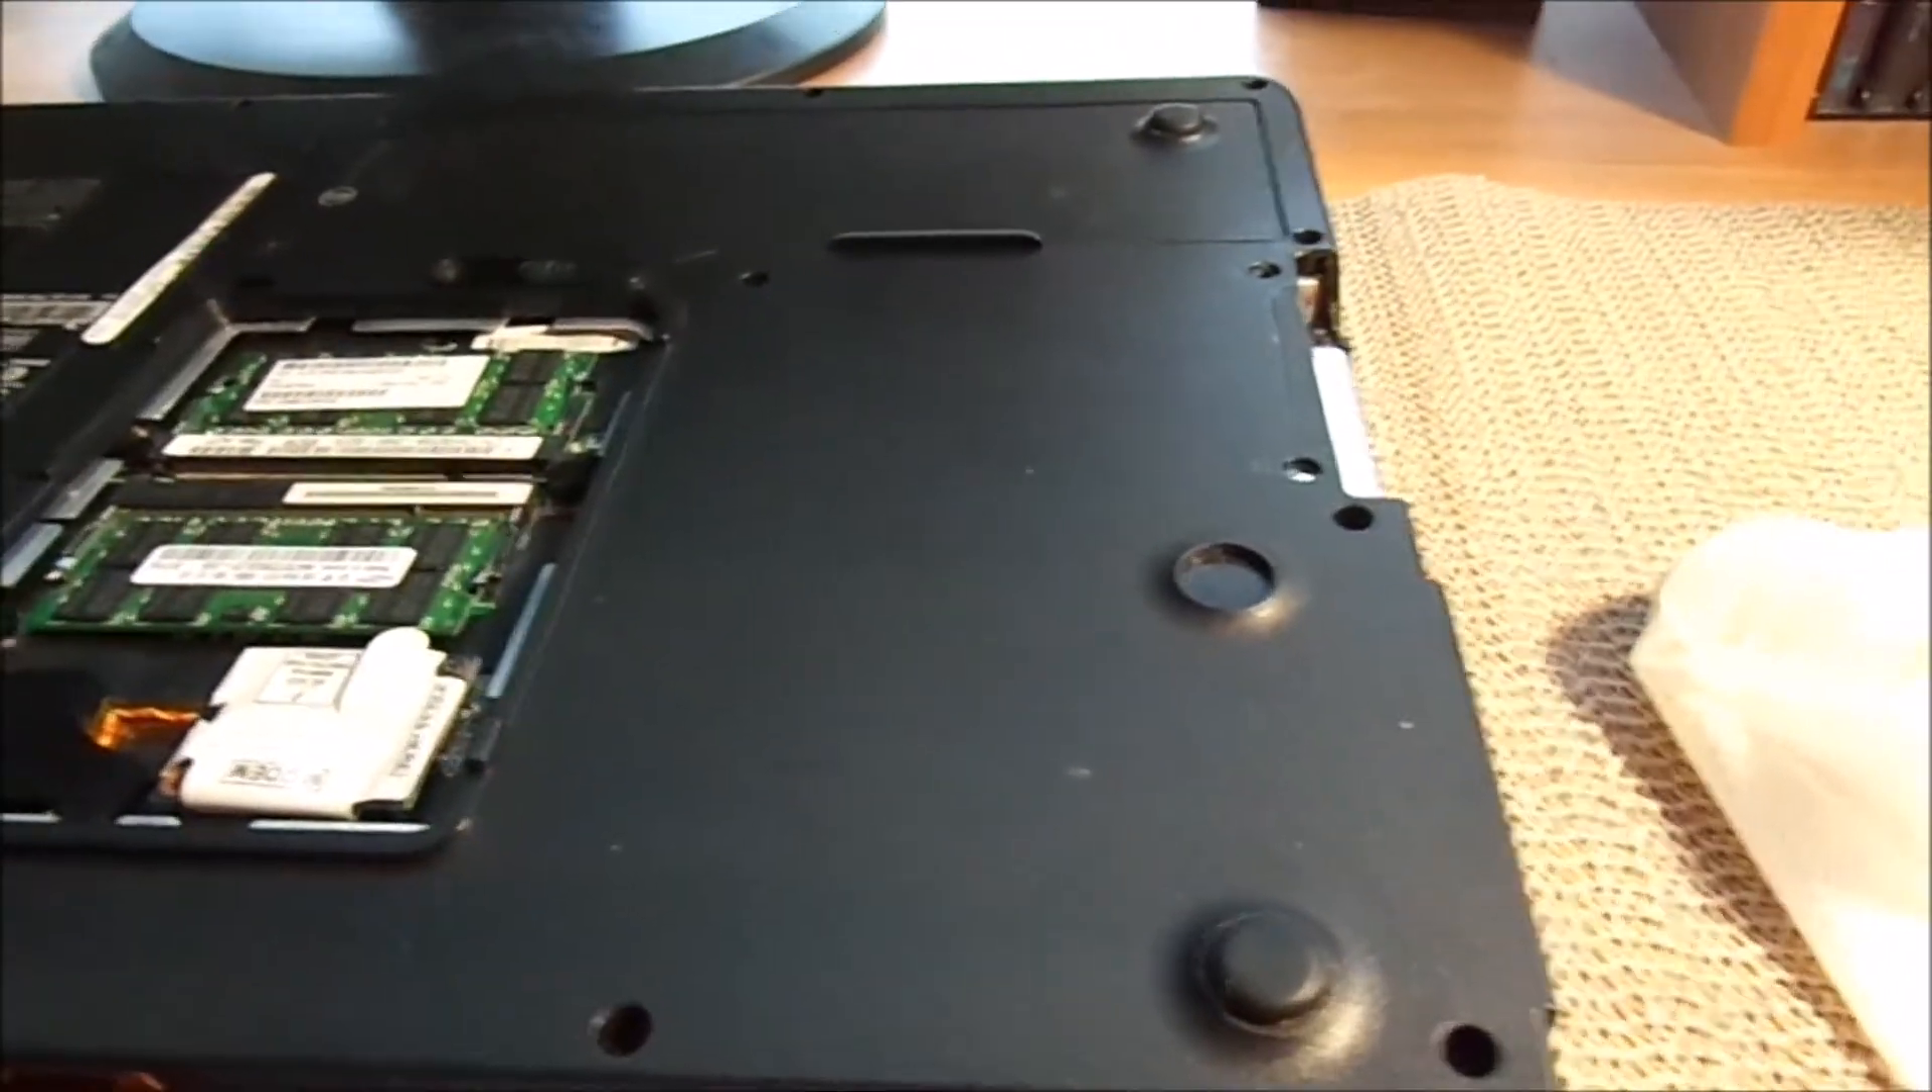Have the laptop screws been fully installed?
No.